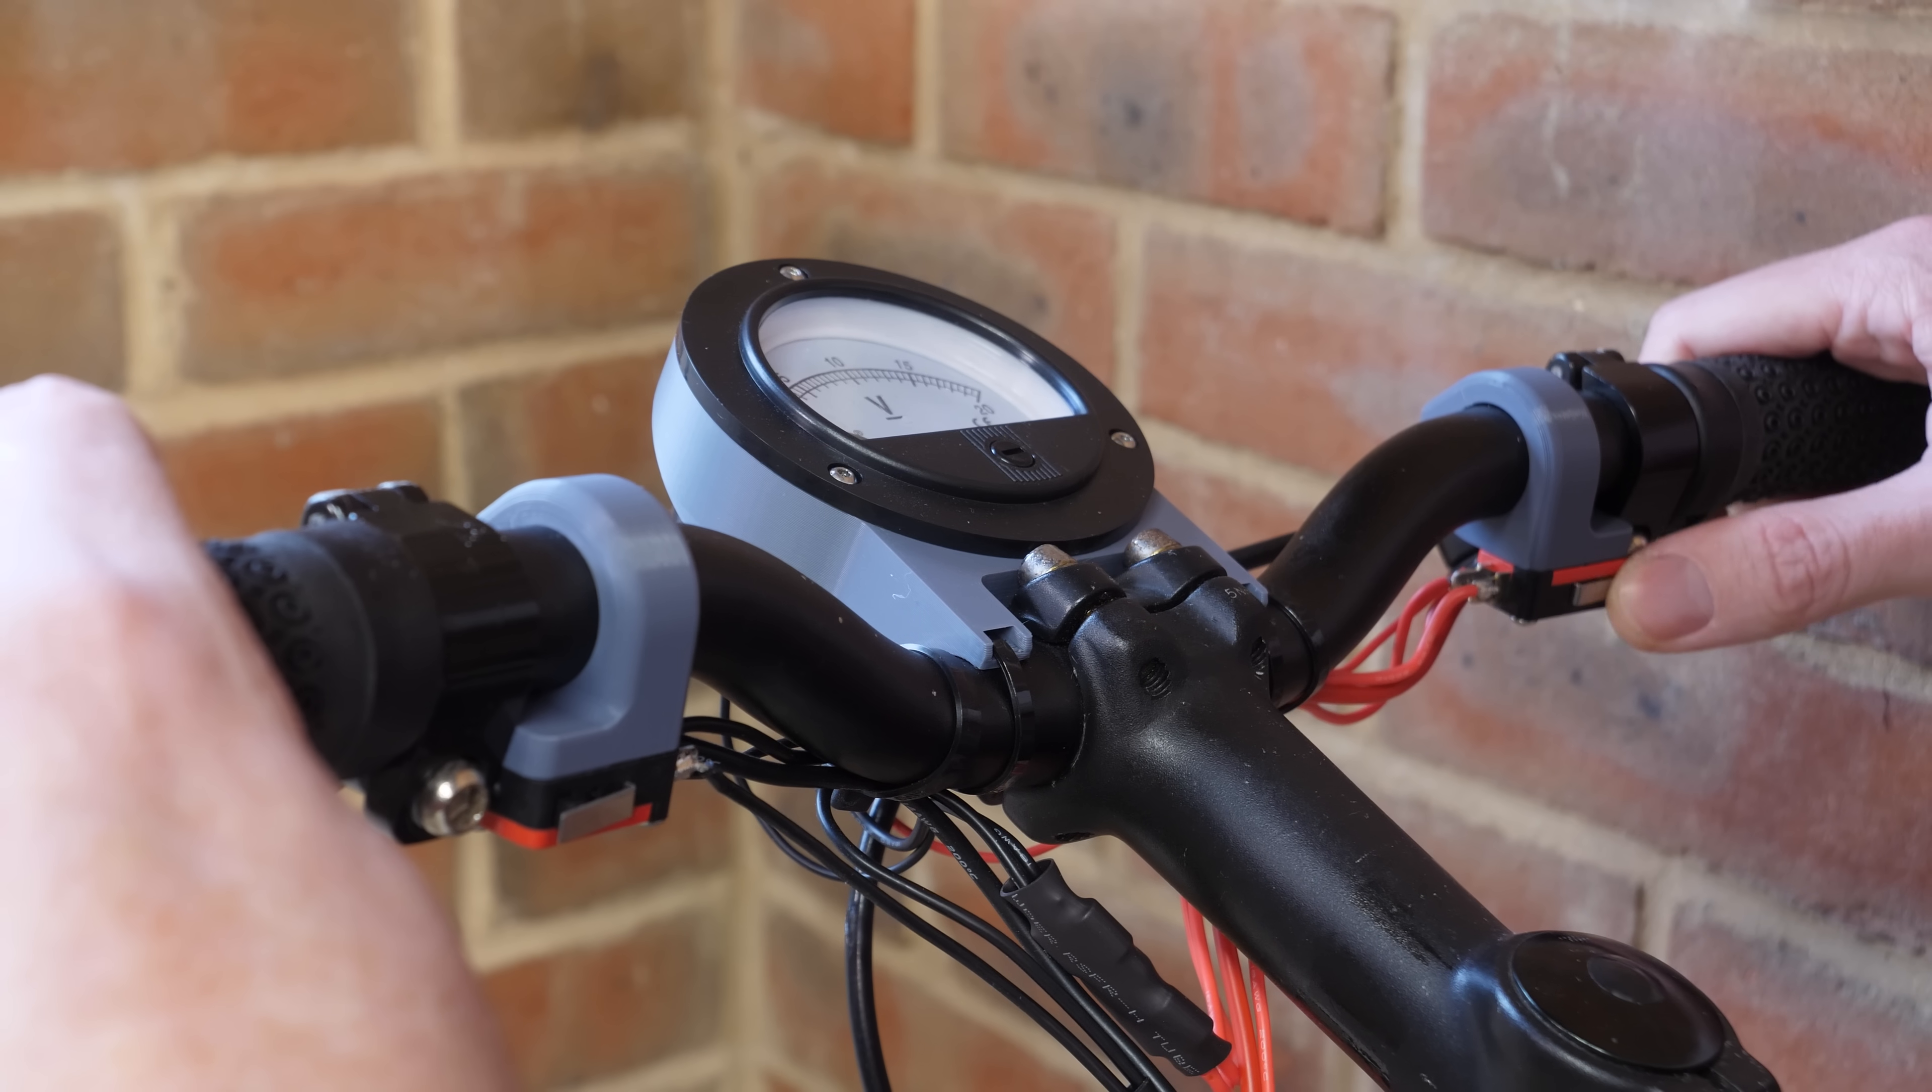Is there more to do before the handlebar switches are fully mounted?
No.